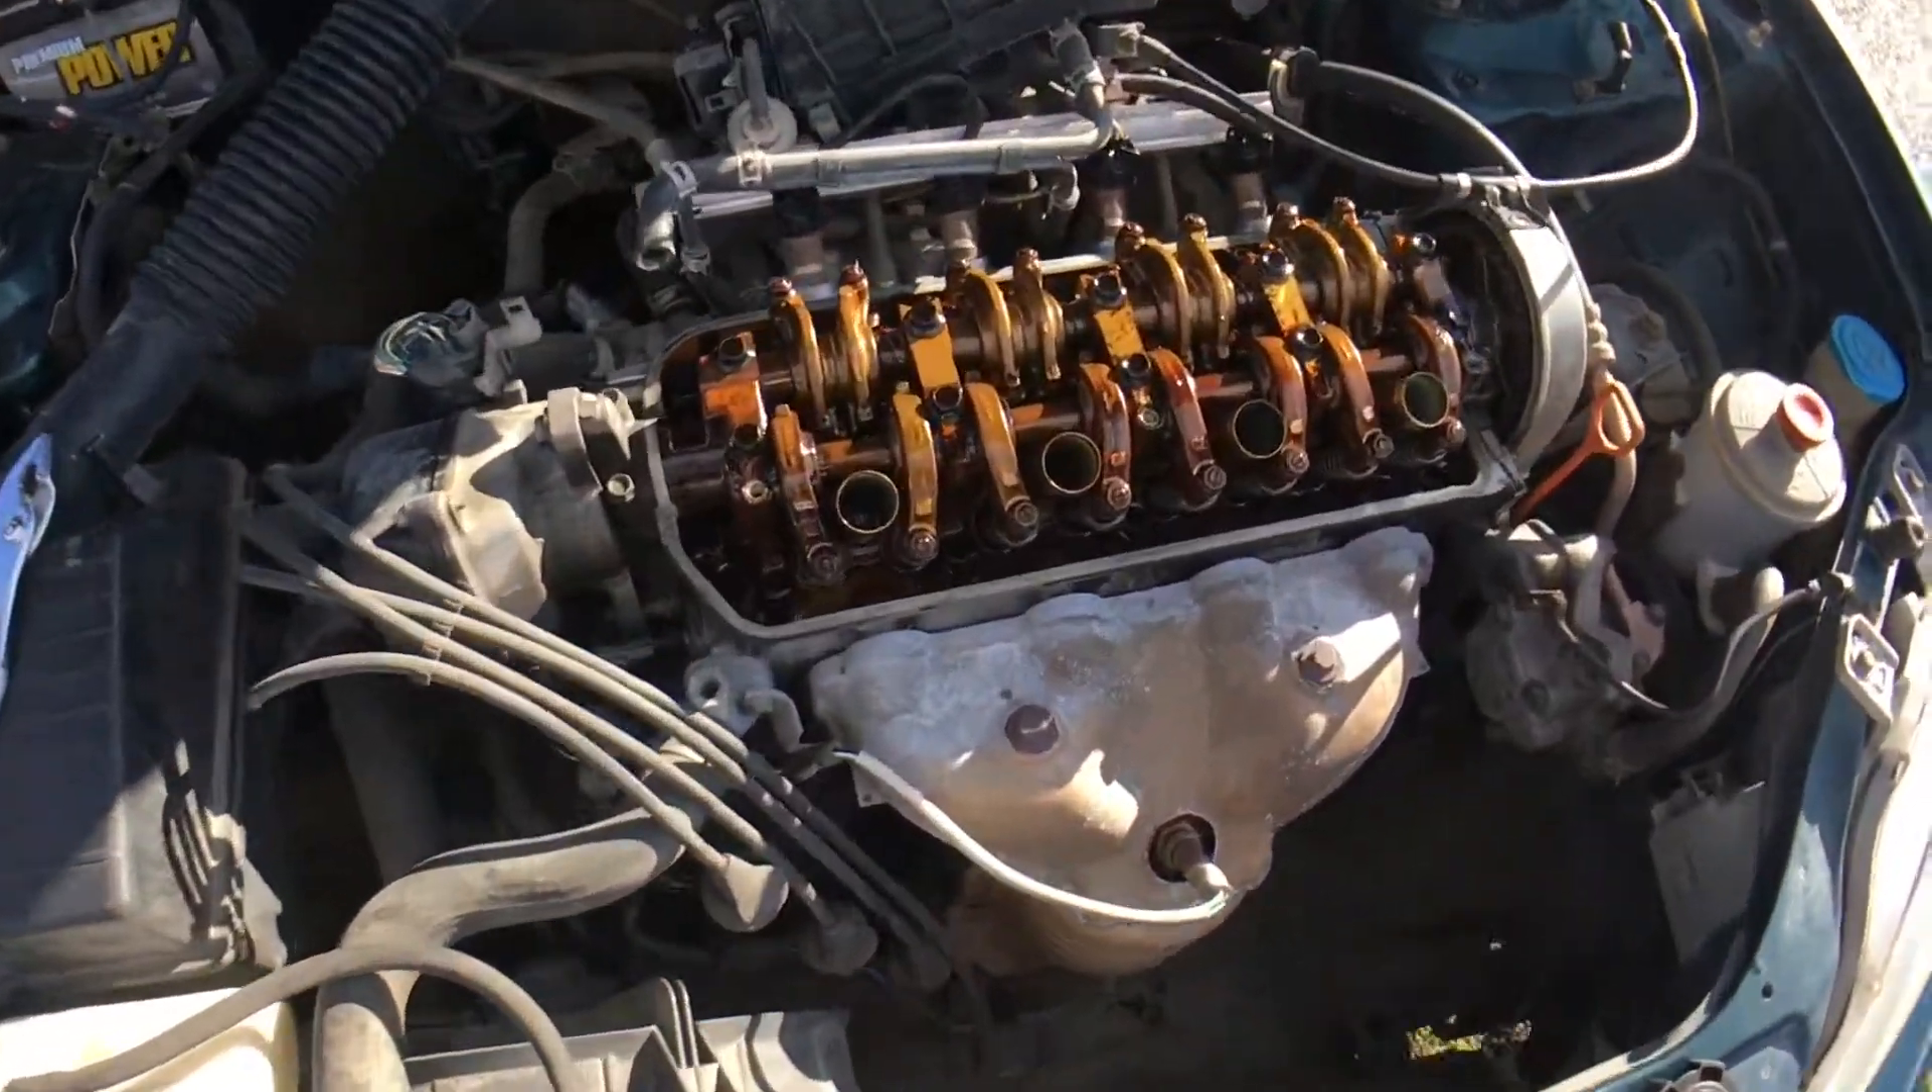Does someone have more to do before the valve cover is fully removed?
No.